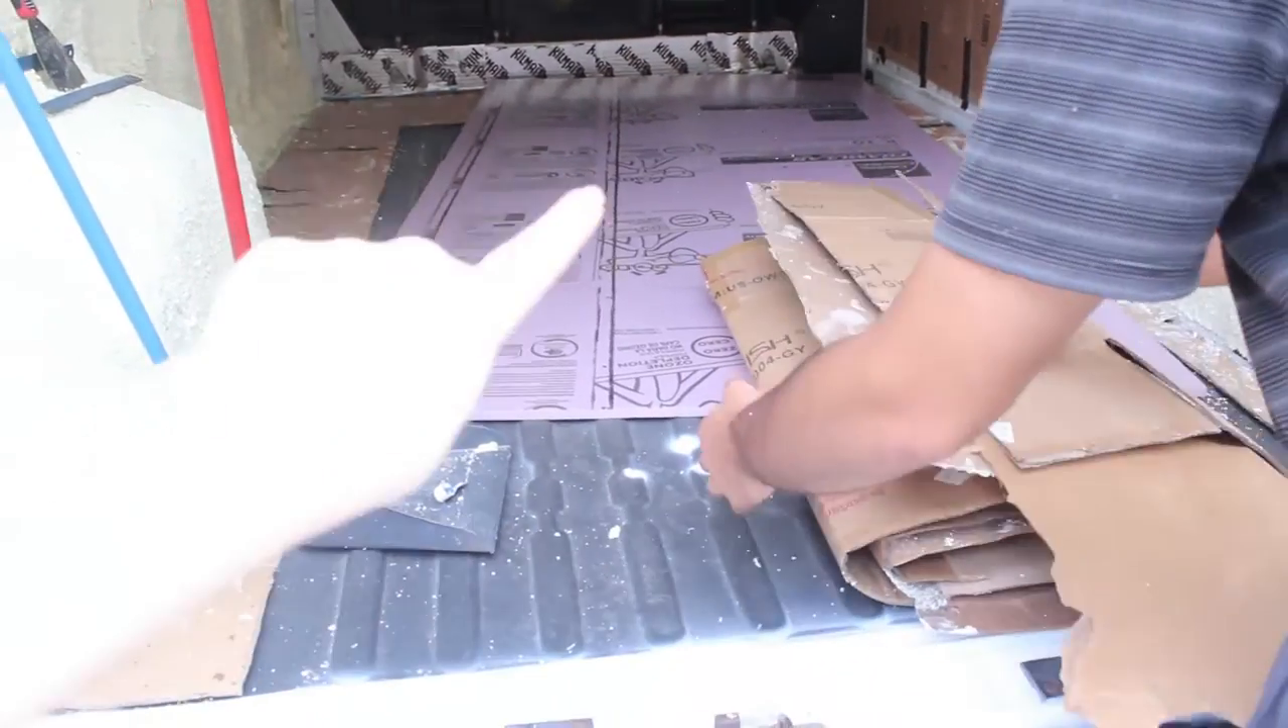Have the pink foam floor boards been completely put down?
No.